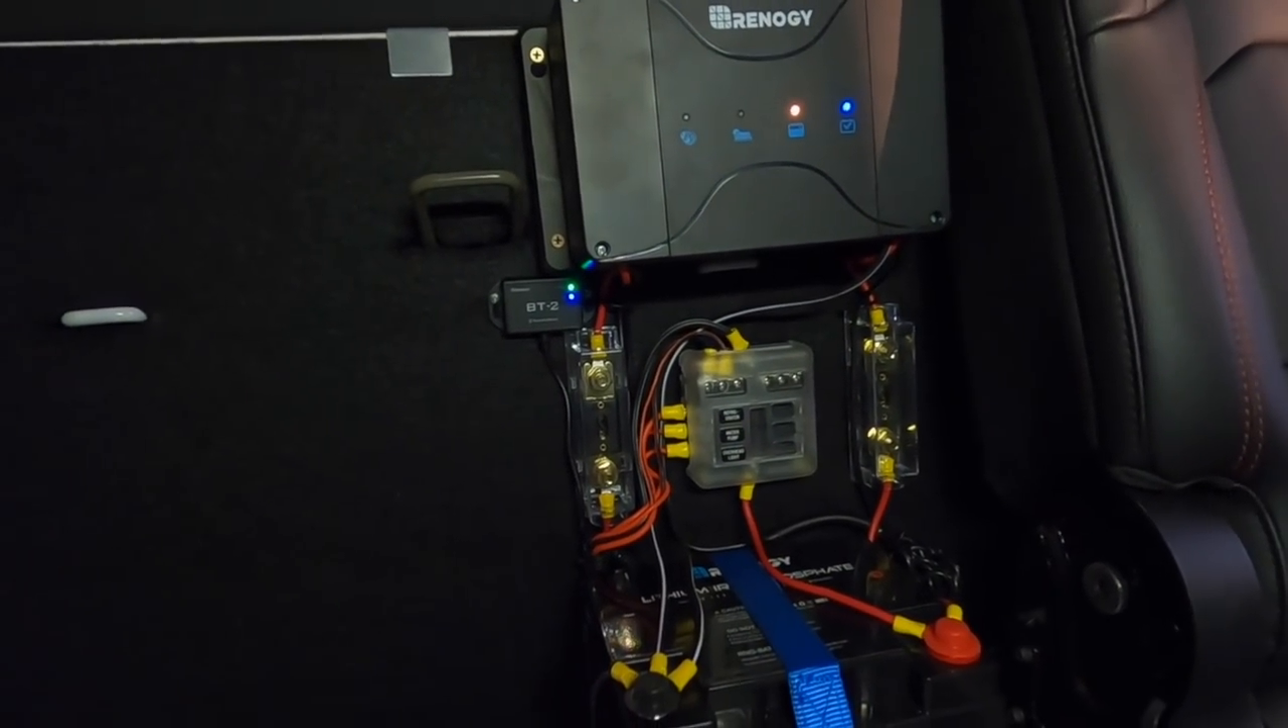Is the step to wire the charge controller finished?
Yes.